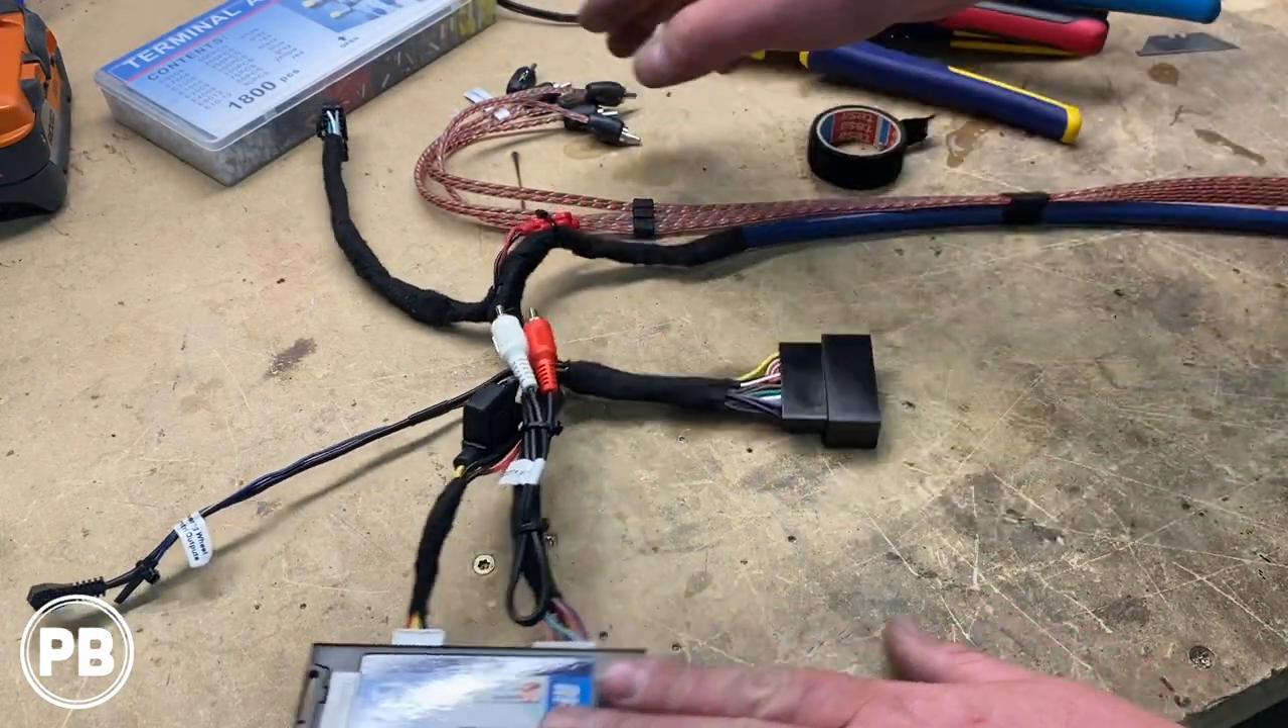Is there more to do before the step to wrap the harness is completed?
No.